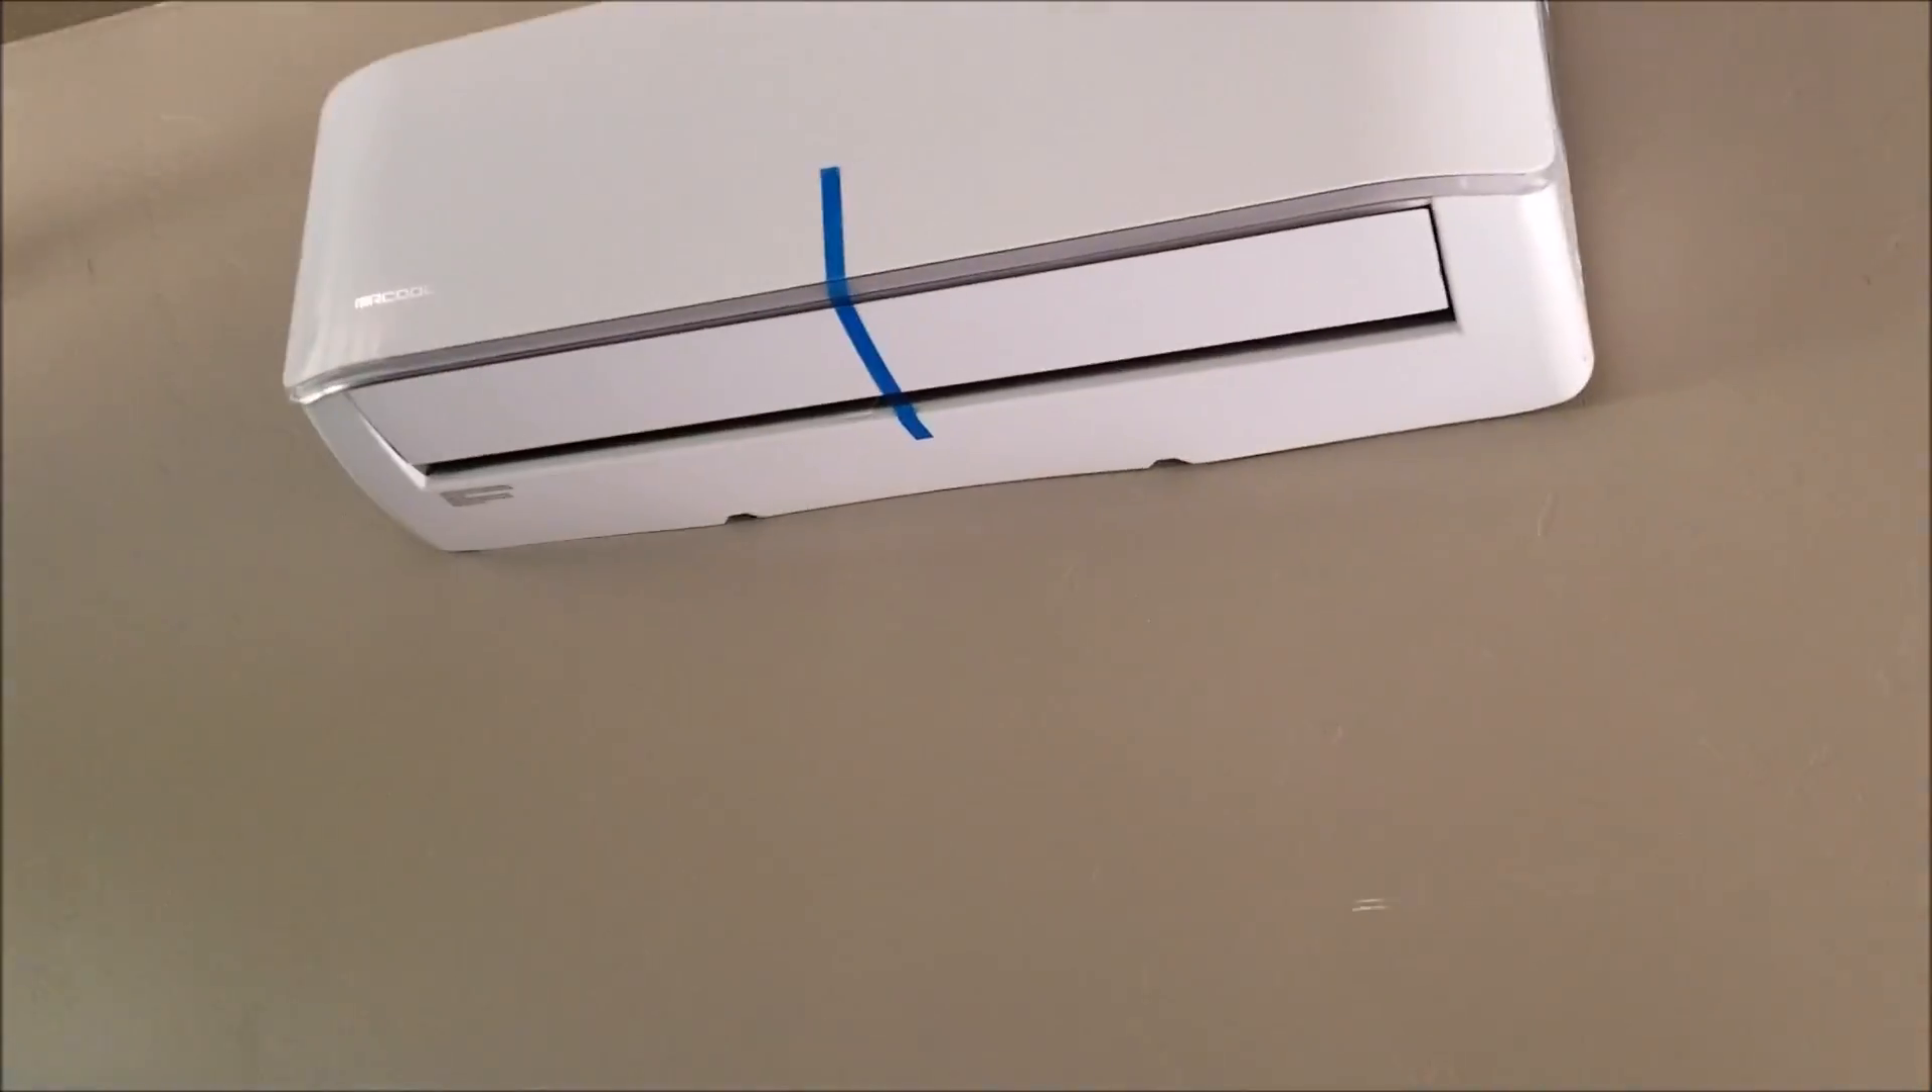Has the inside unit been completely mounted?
Yes.